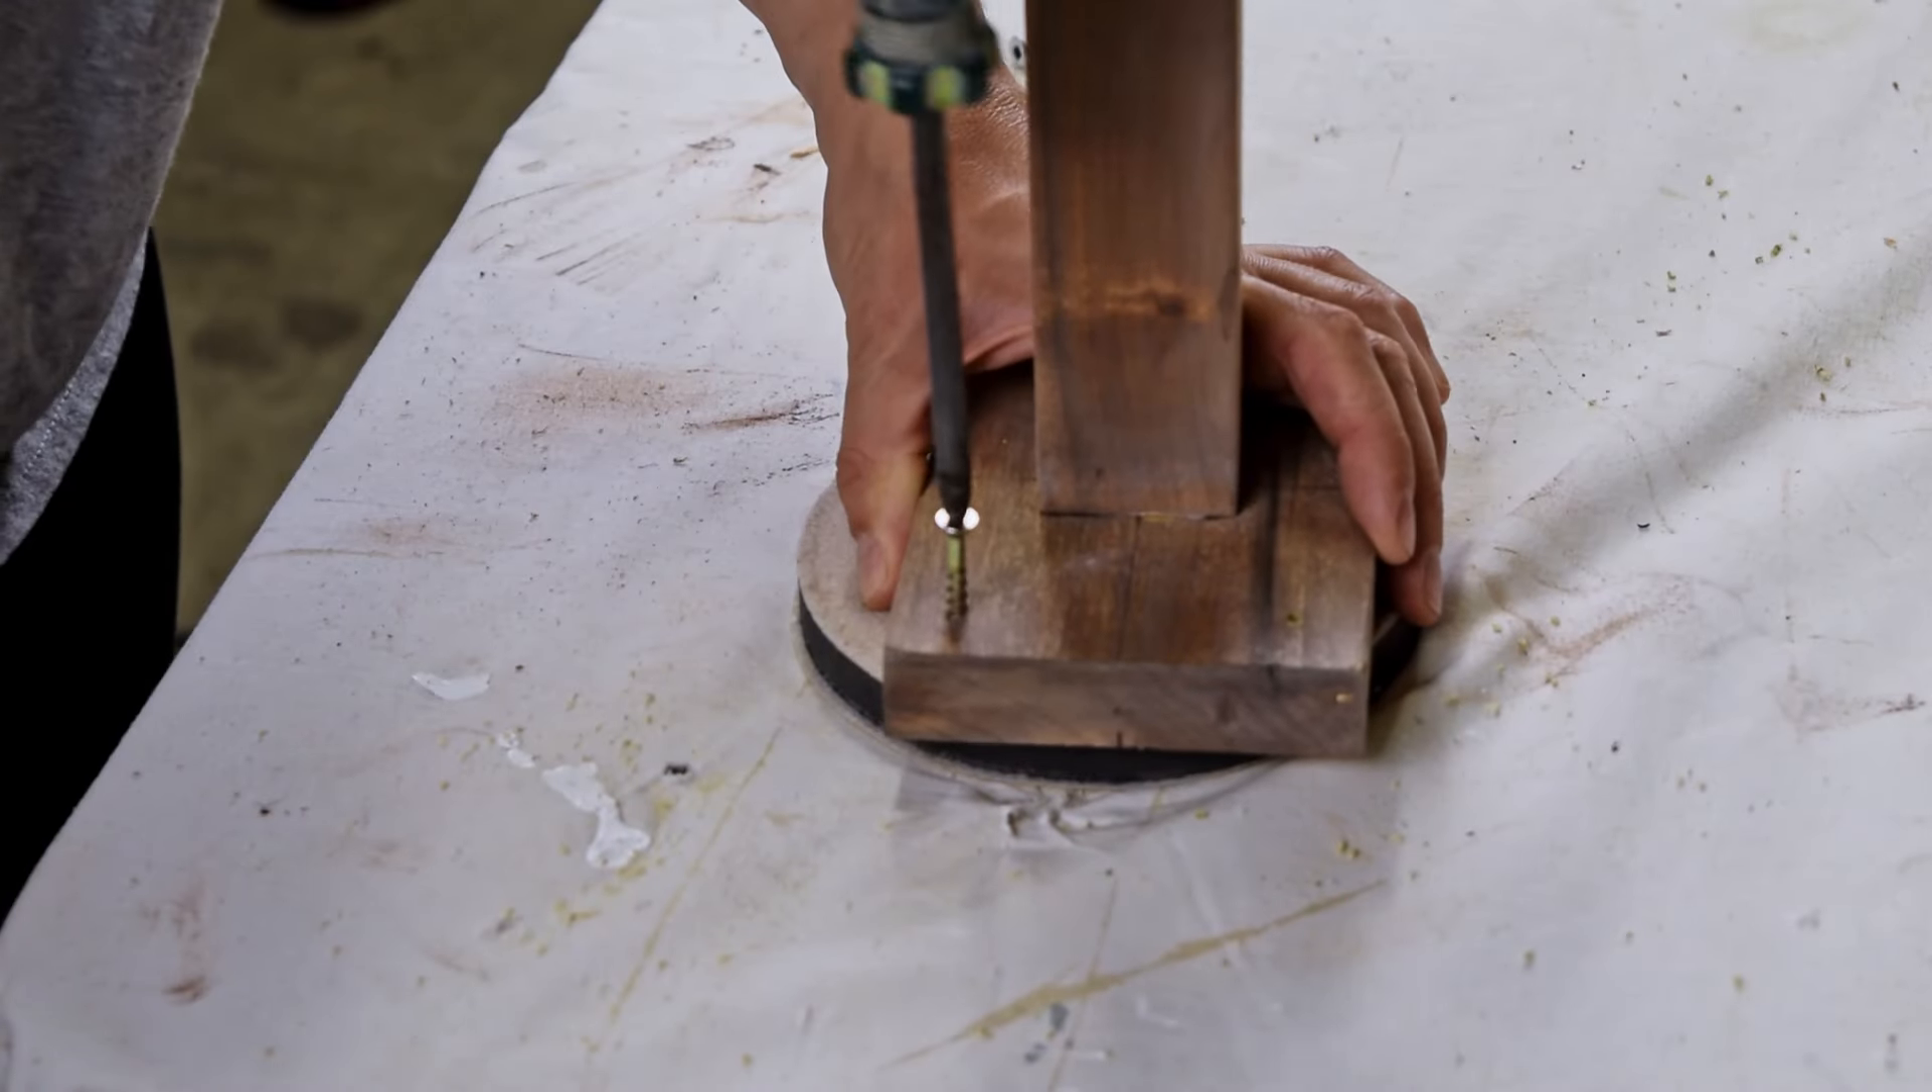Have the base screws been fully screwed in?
No.